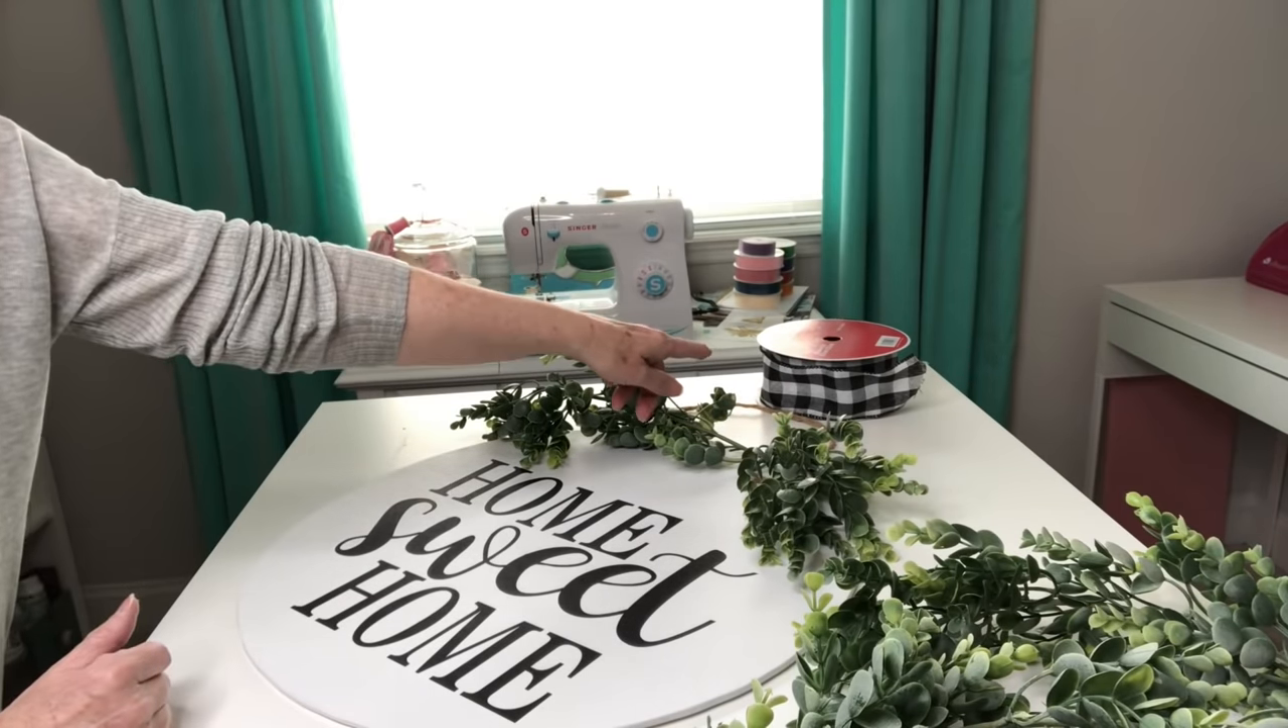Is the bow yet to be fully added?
Yes.